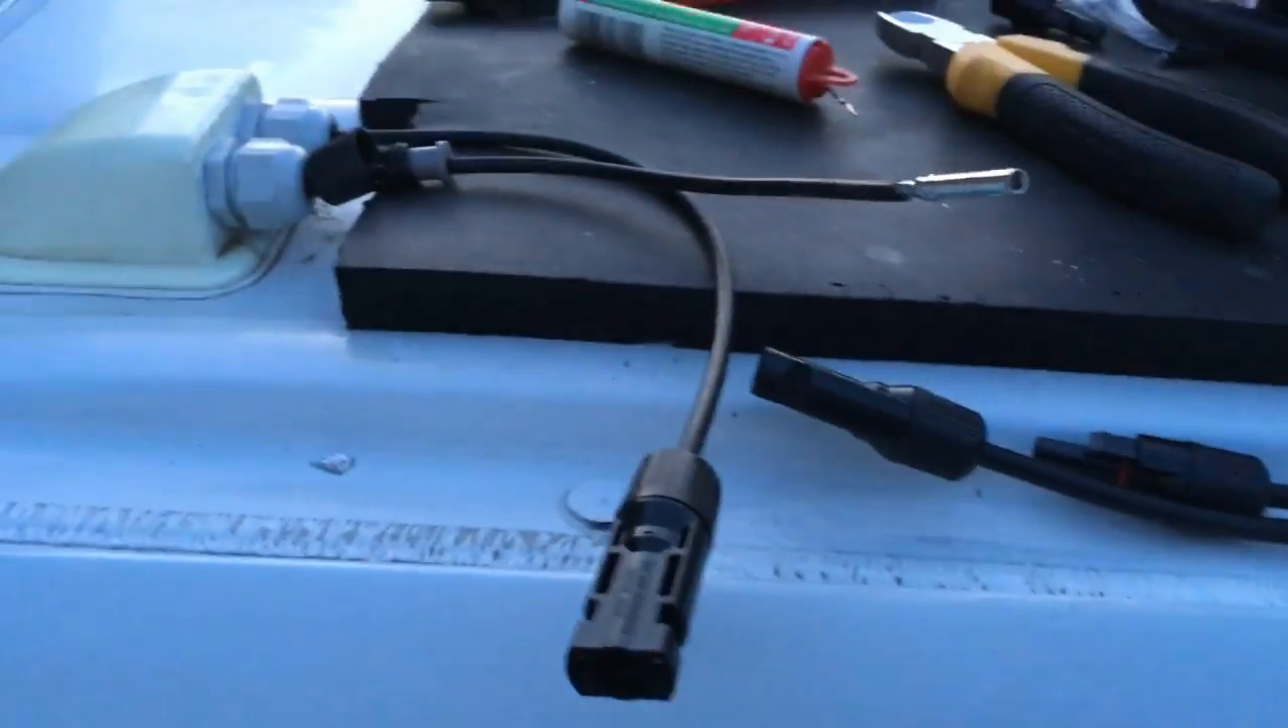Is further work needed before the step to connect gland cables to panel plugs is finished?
Yes.